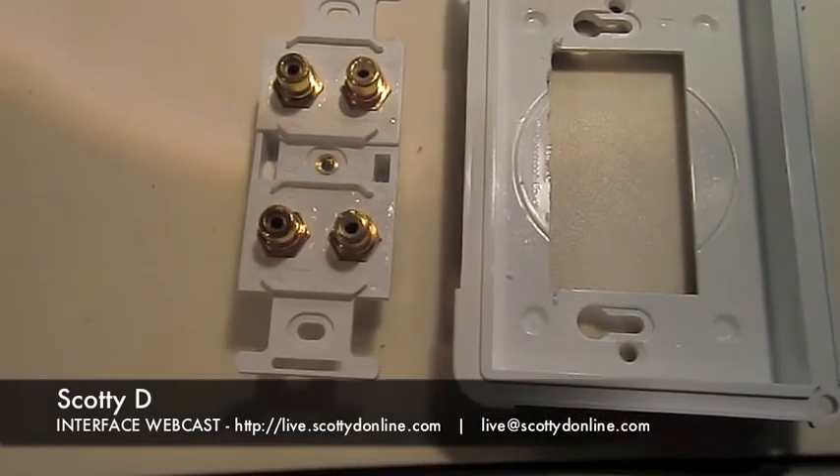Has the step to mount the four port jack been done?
No.